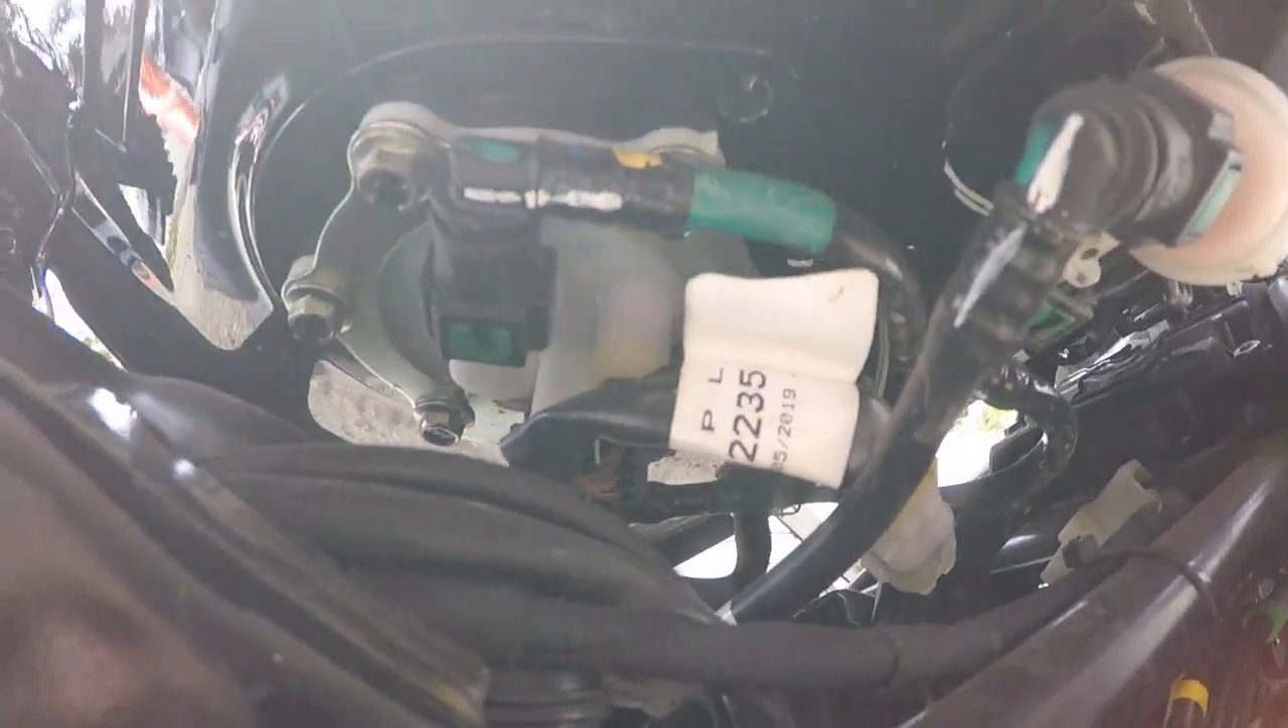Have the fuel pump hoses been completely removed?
No.